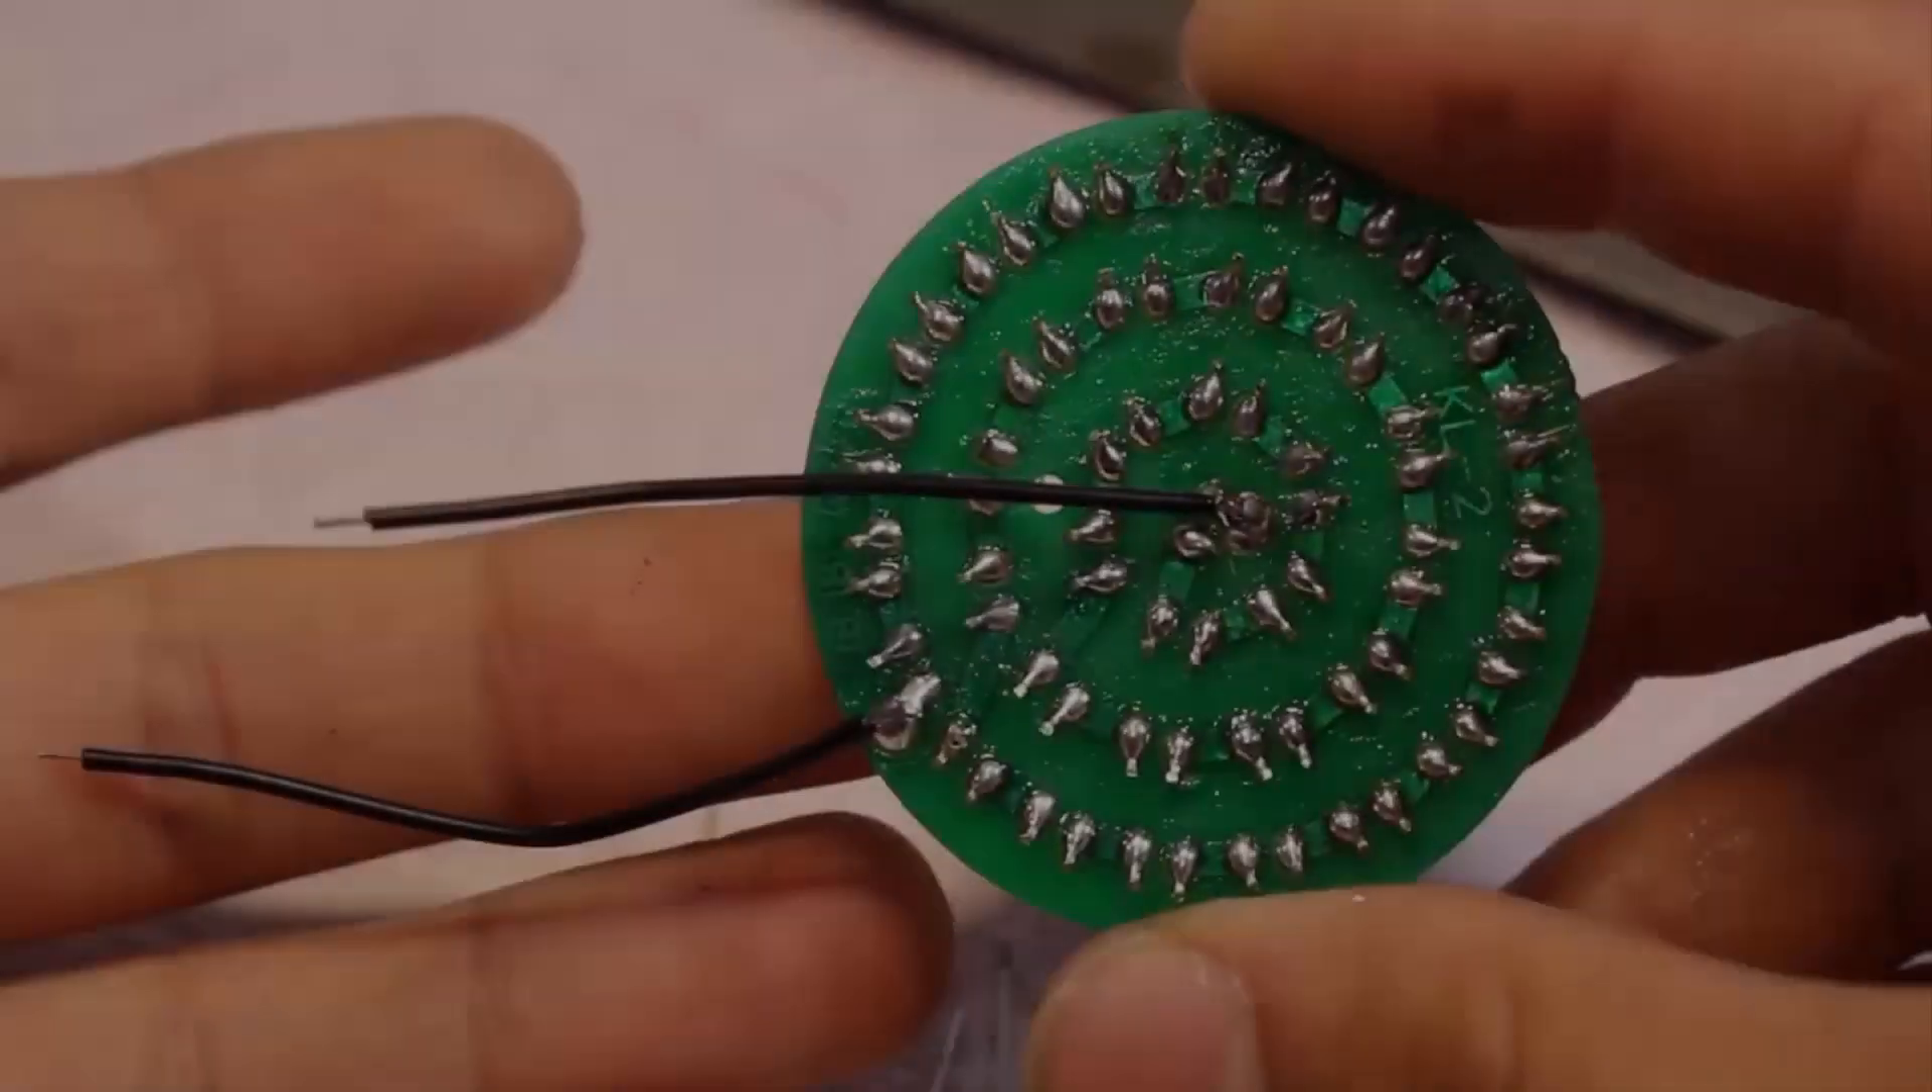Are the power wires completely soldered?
Yes.